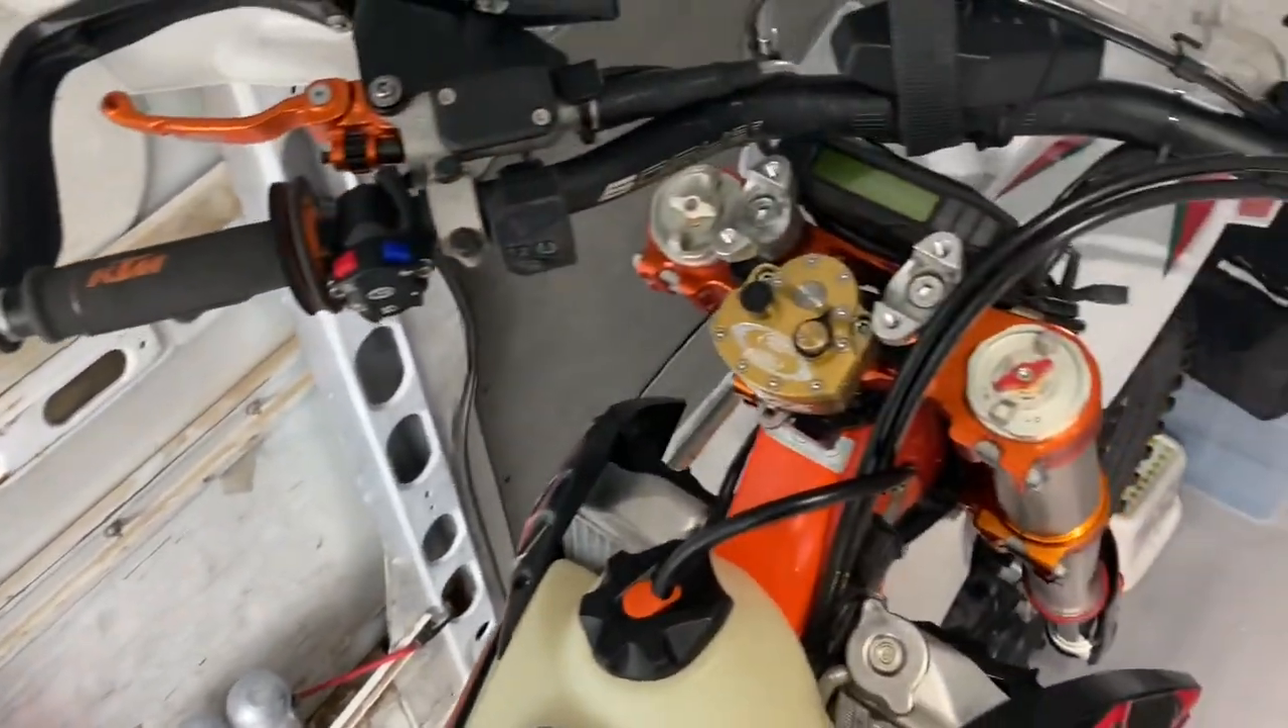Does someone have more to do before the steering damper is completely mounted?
No.